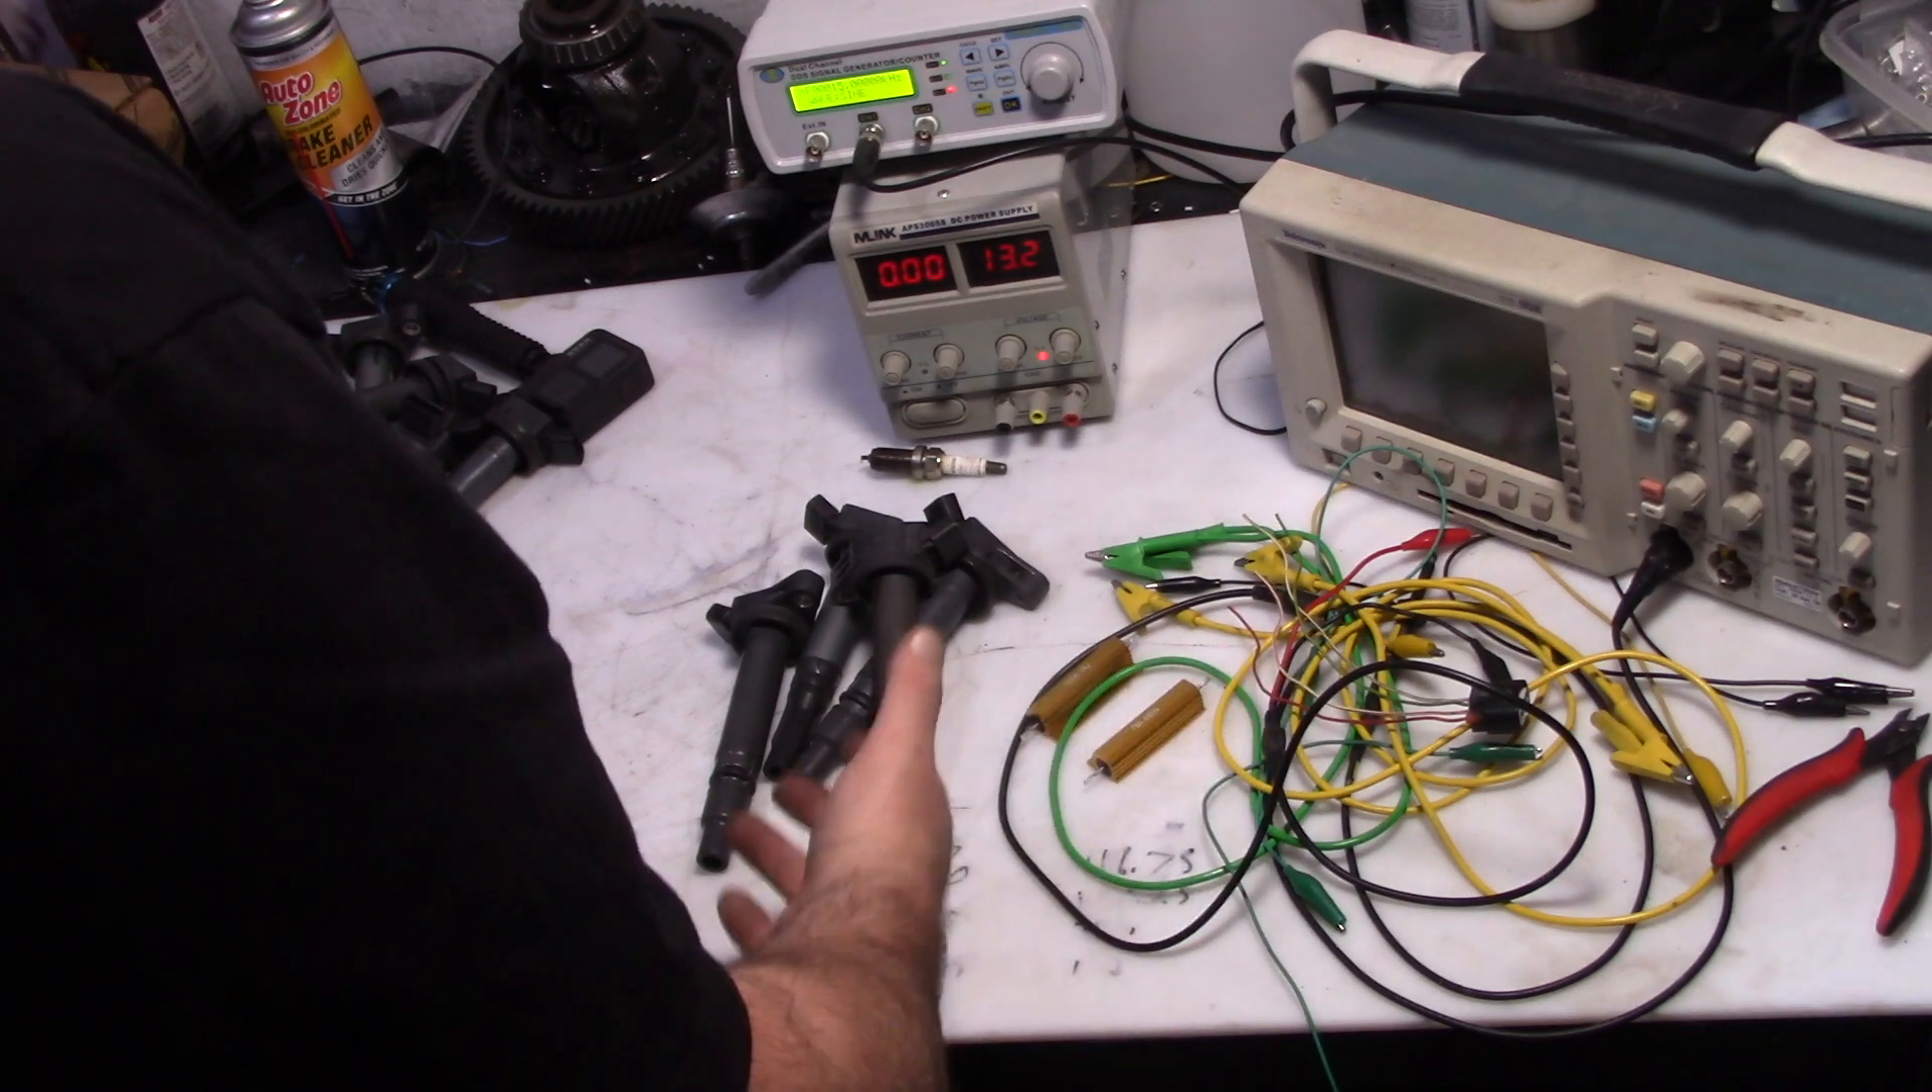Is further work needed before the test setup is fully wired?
Yes.